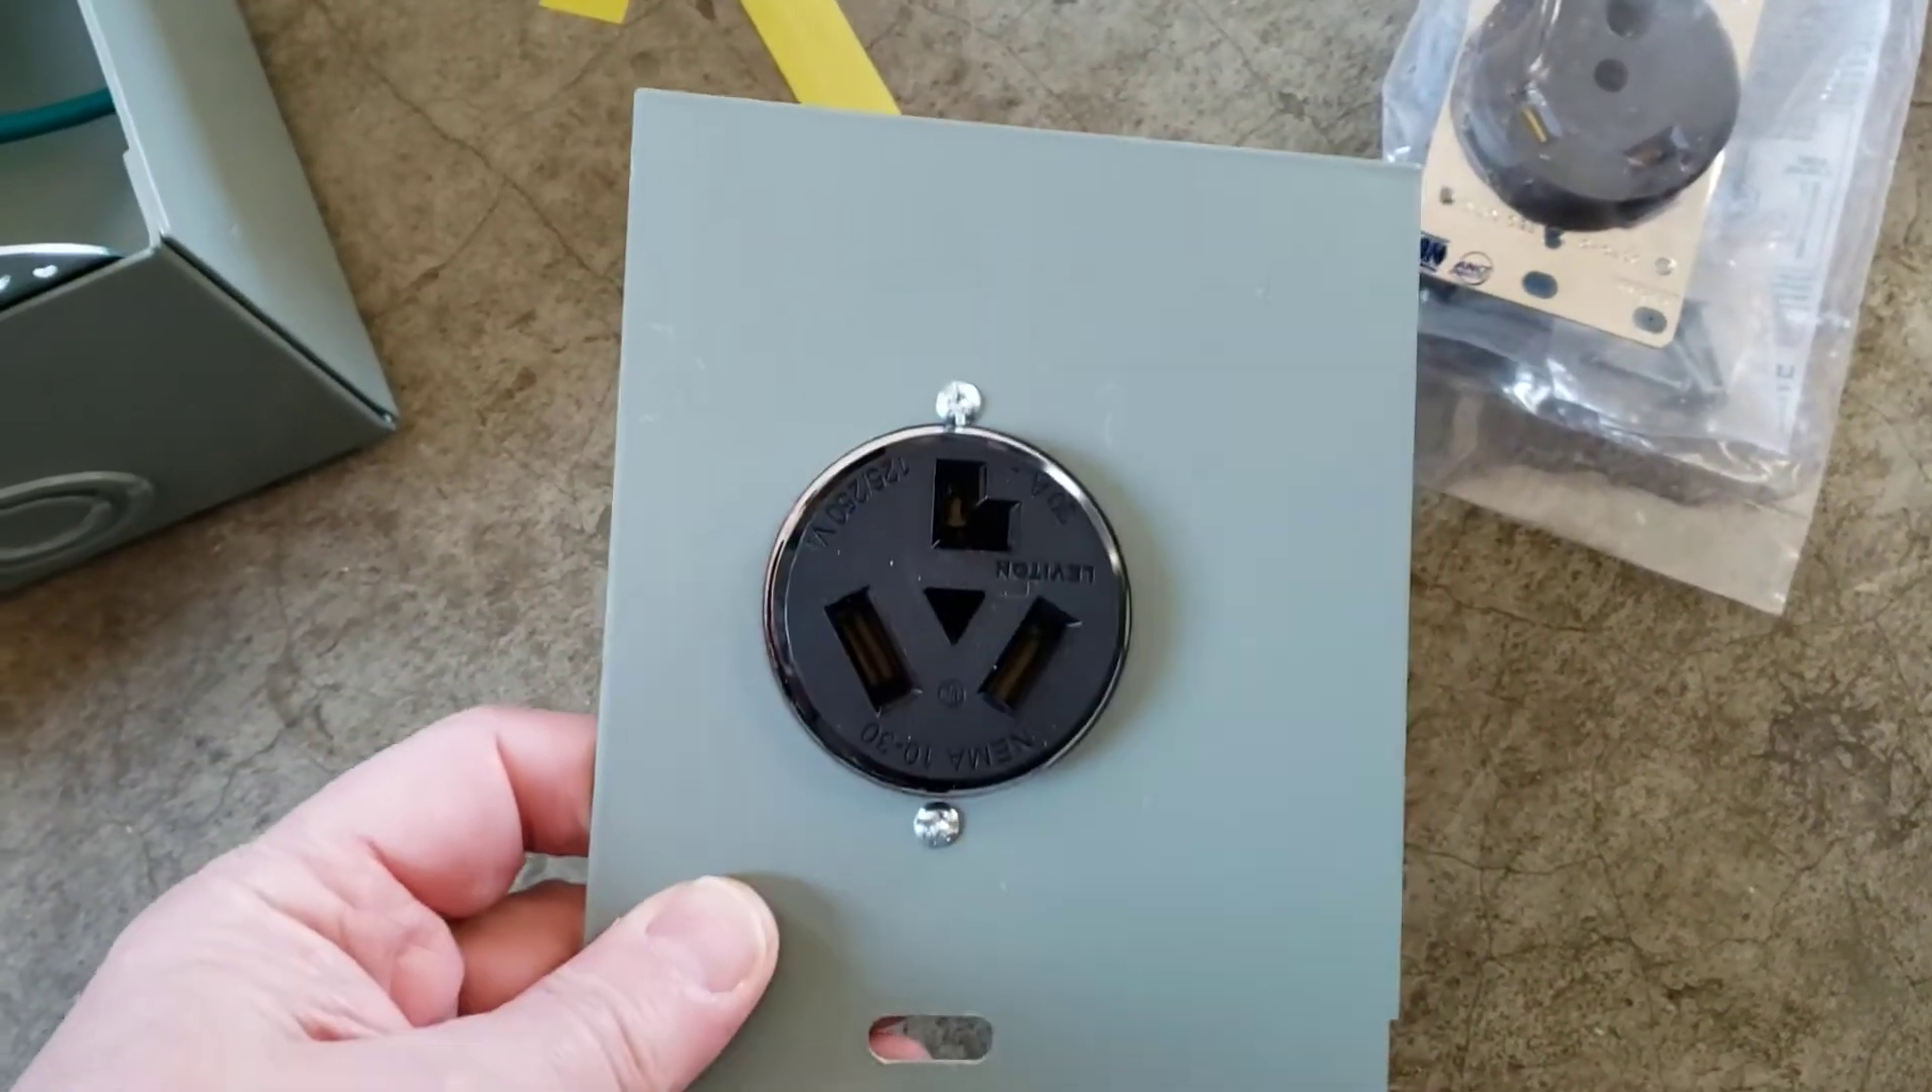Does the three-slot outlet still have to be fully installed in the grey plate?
No.